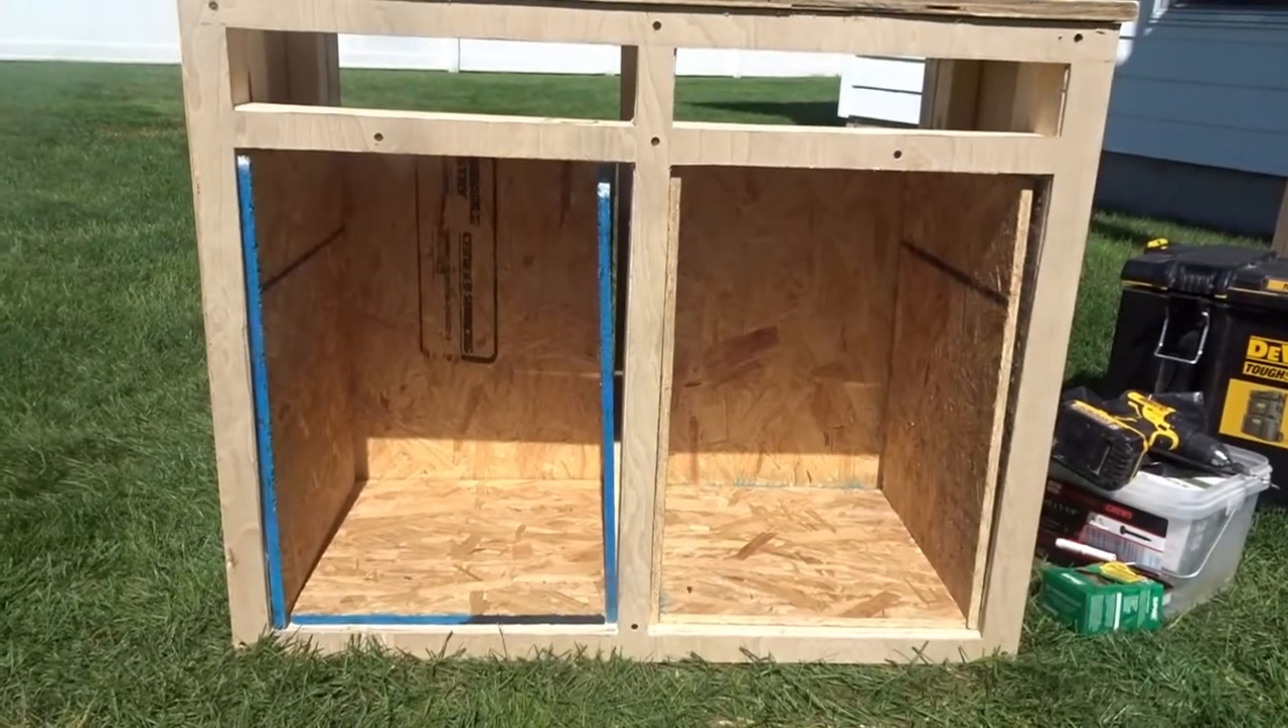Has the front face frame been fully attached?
Yes.